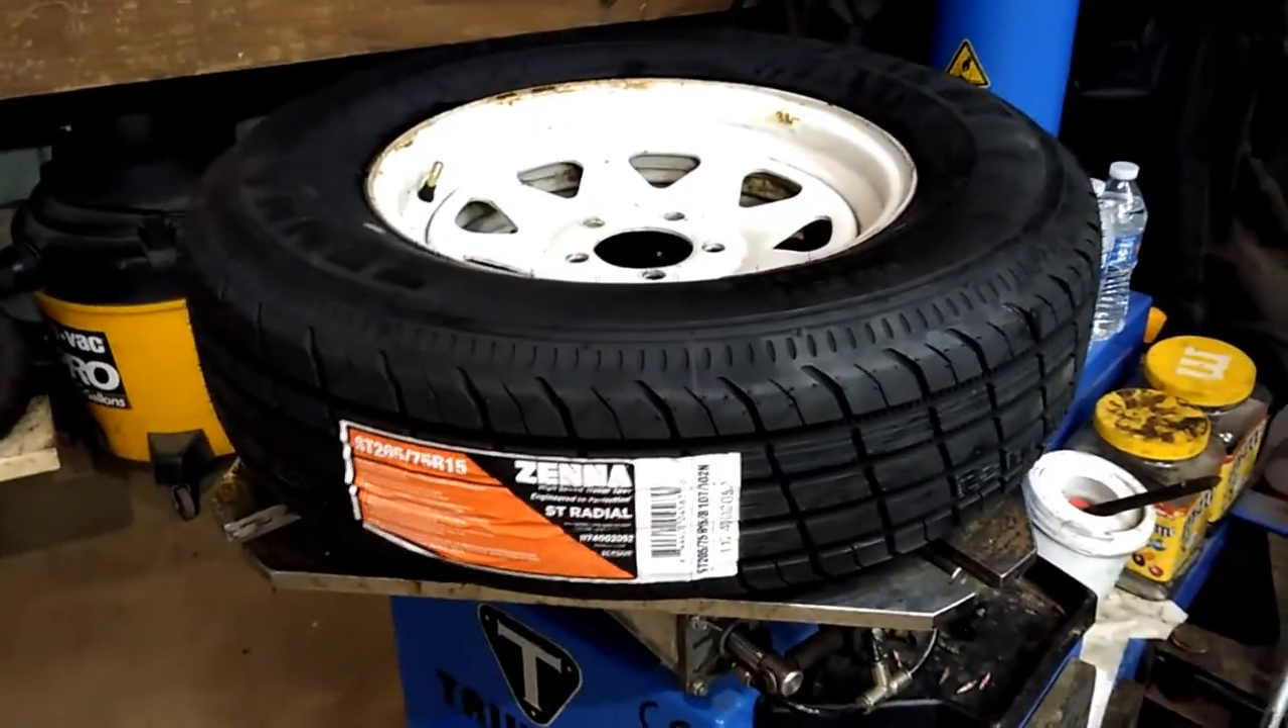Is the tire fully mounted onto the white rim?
Yes.